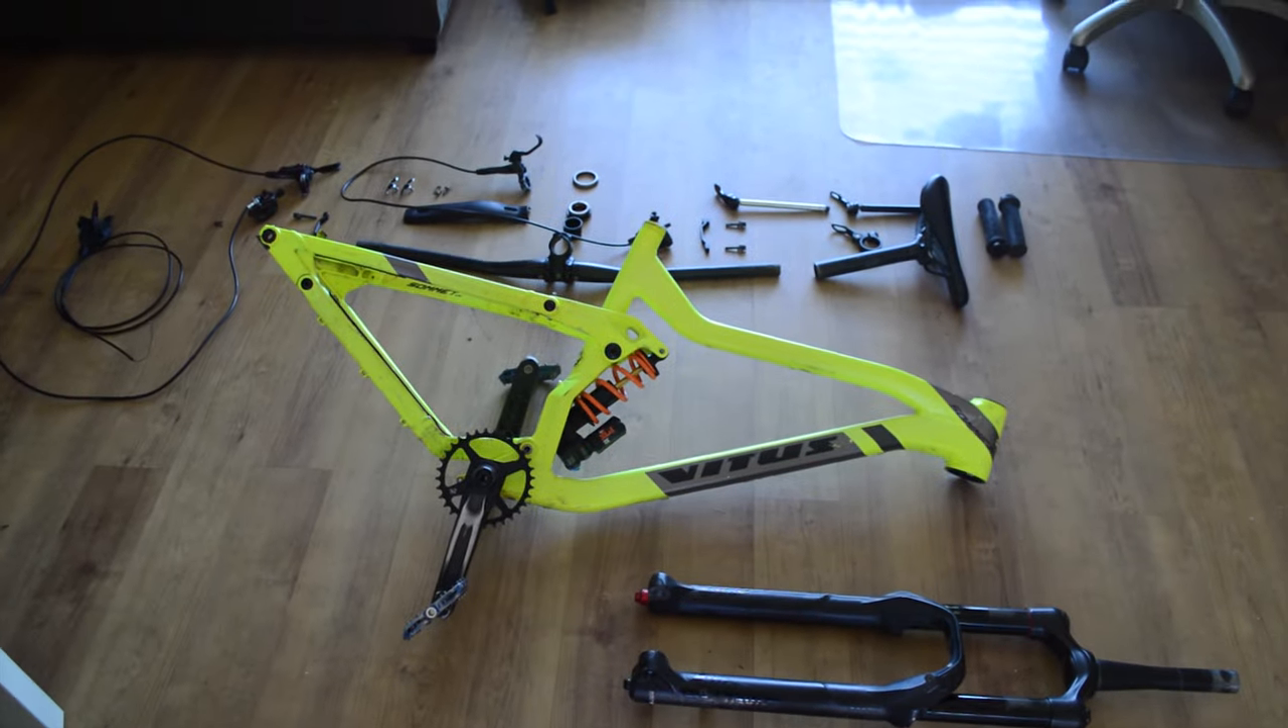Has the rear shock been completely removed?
No.